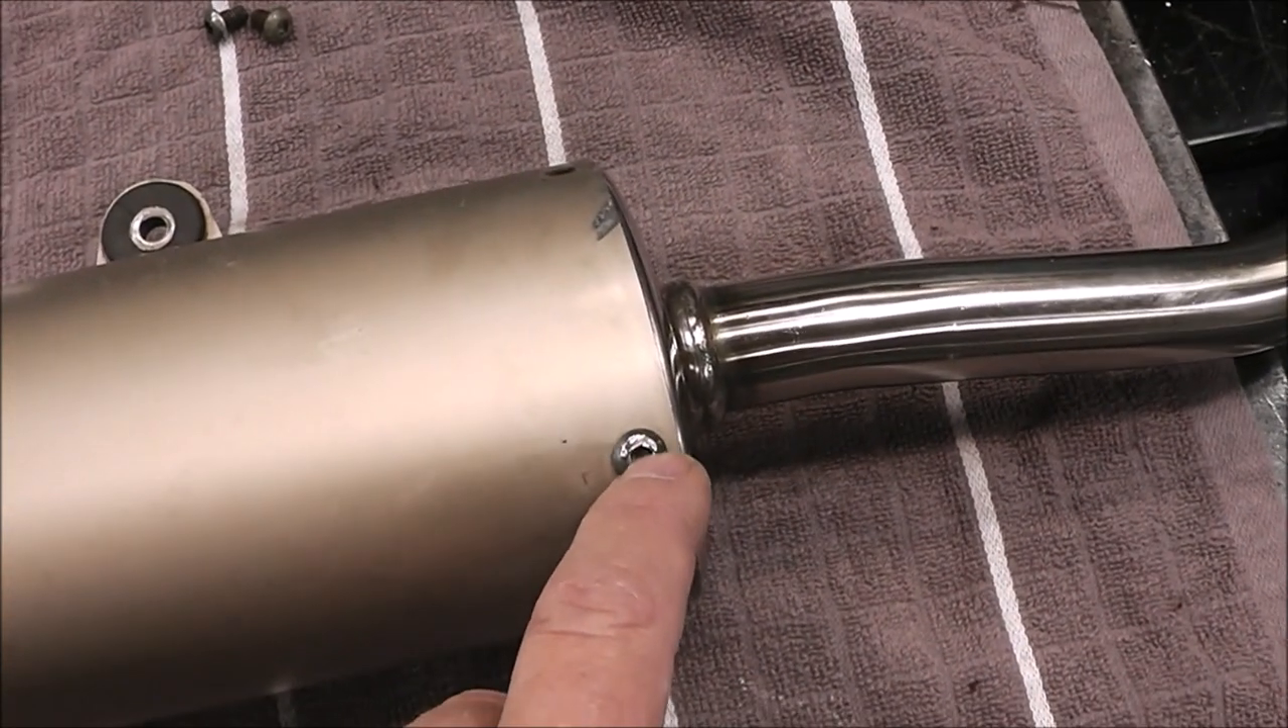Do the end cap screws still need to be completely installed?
Yes.